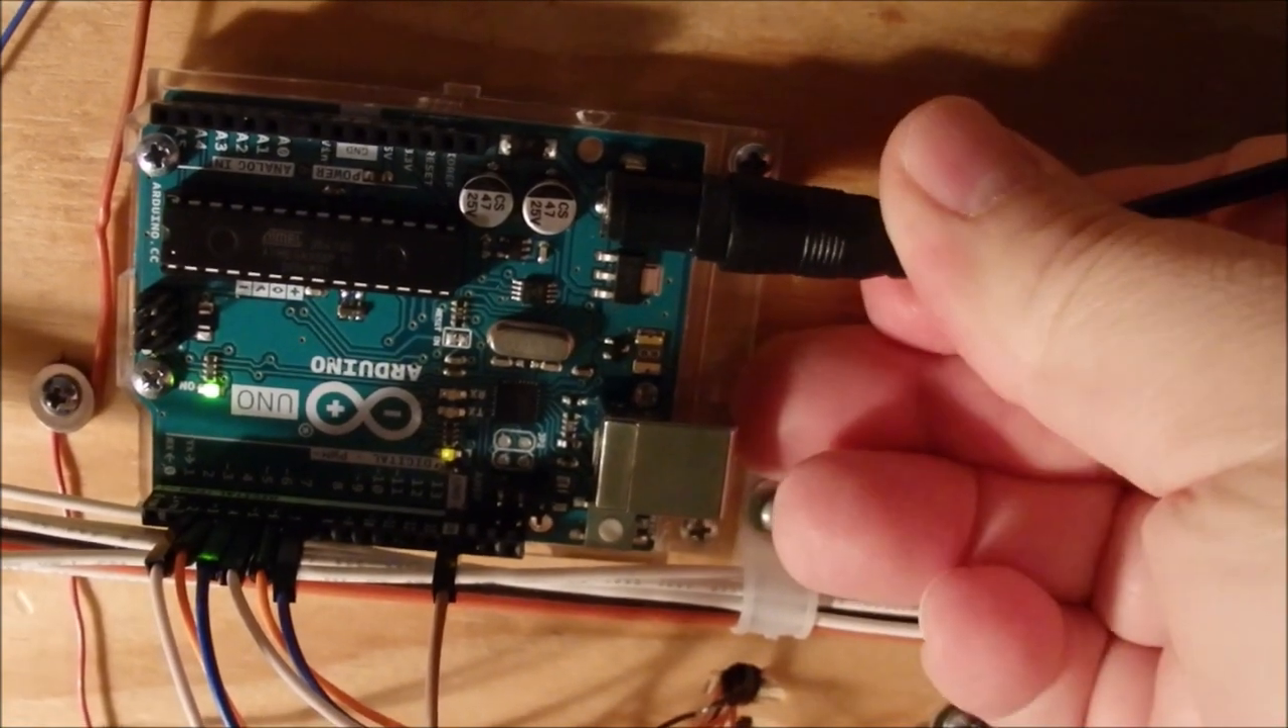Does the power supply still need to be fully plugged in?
No.